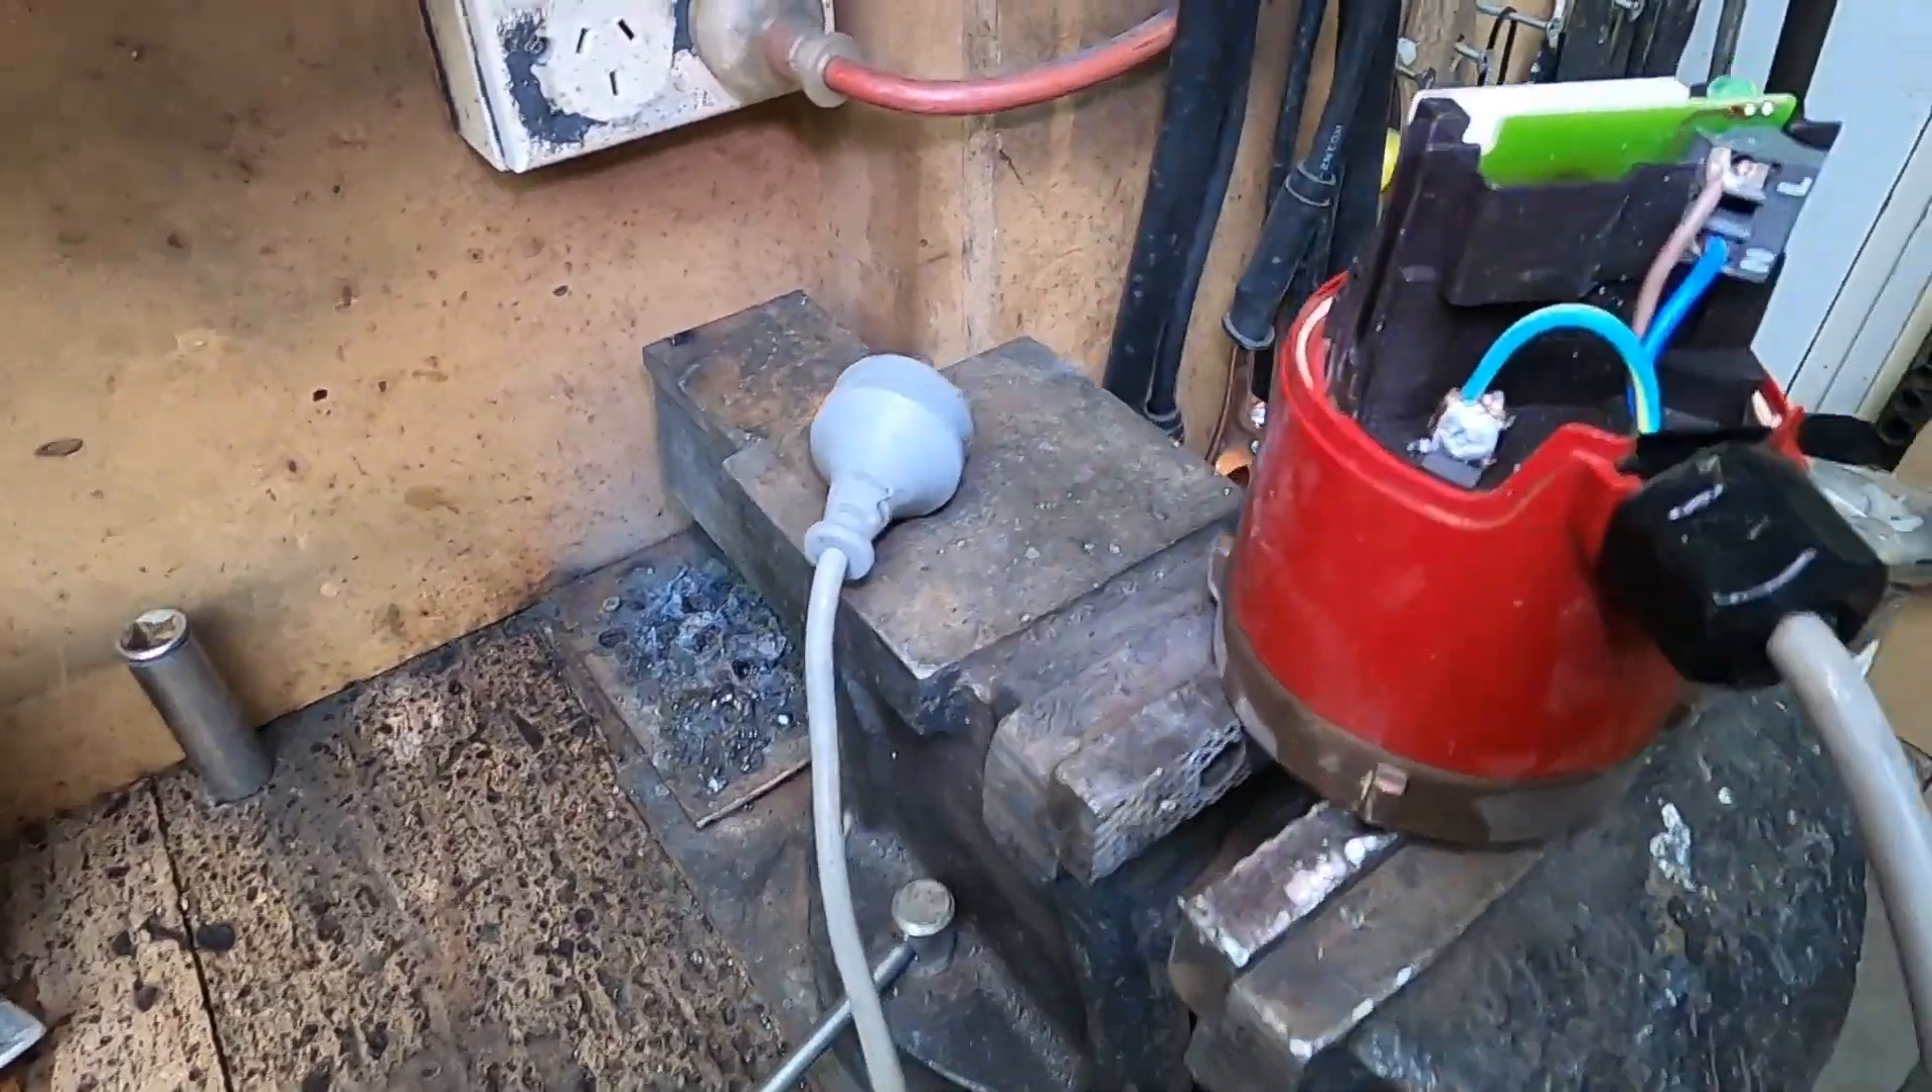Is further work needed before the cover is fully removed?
No.